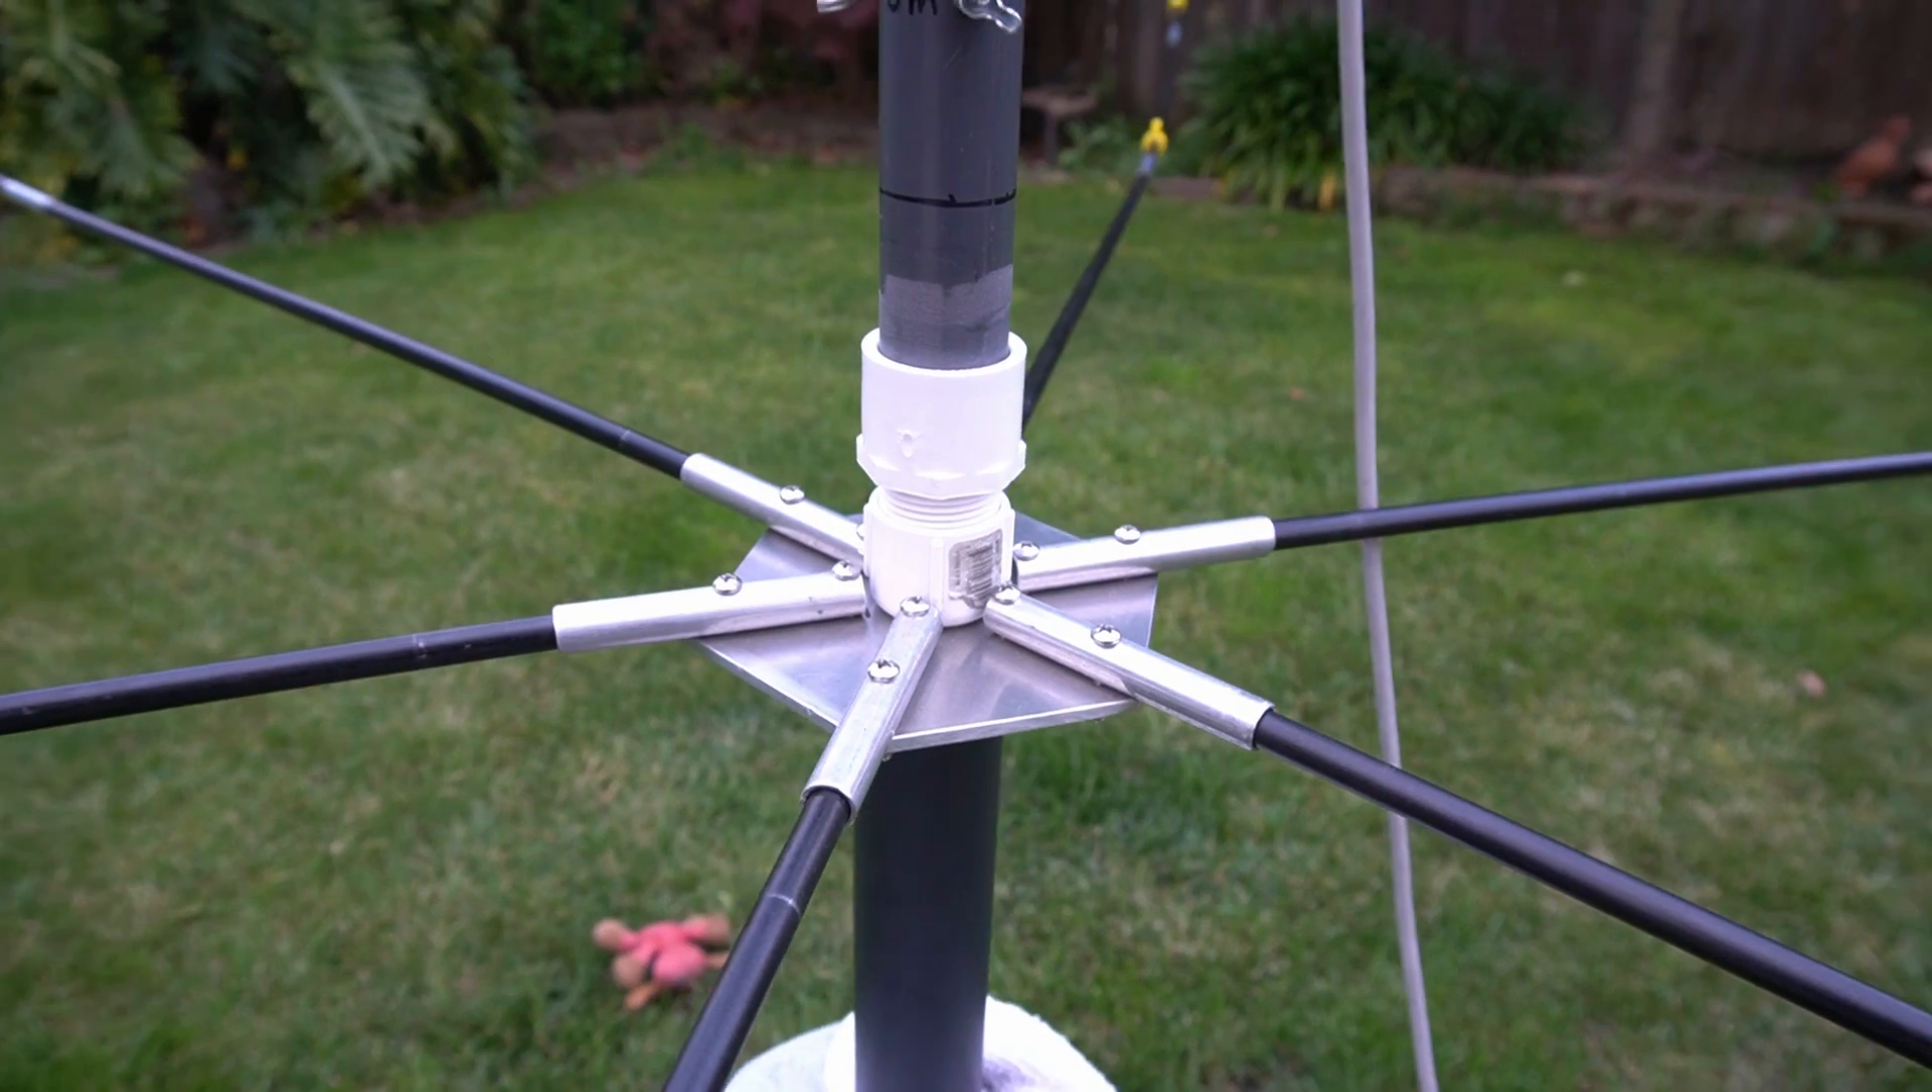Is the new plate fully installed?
Yes.